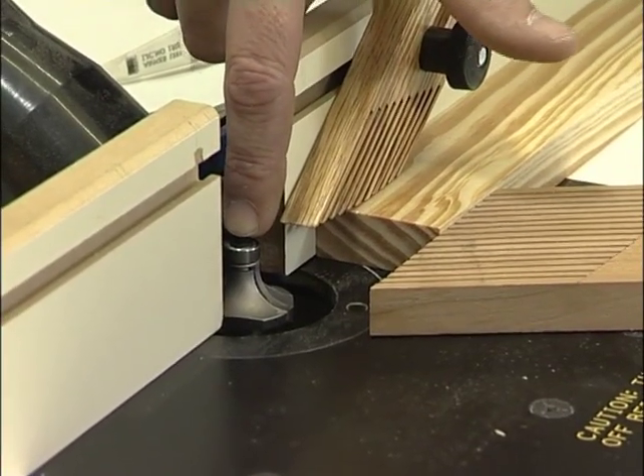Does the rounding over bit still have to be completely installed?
No.